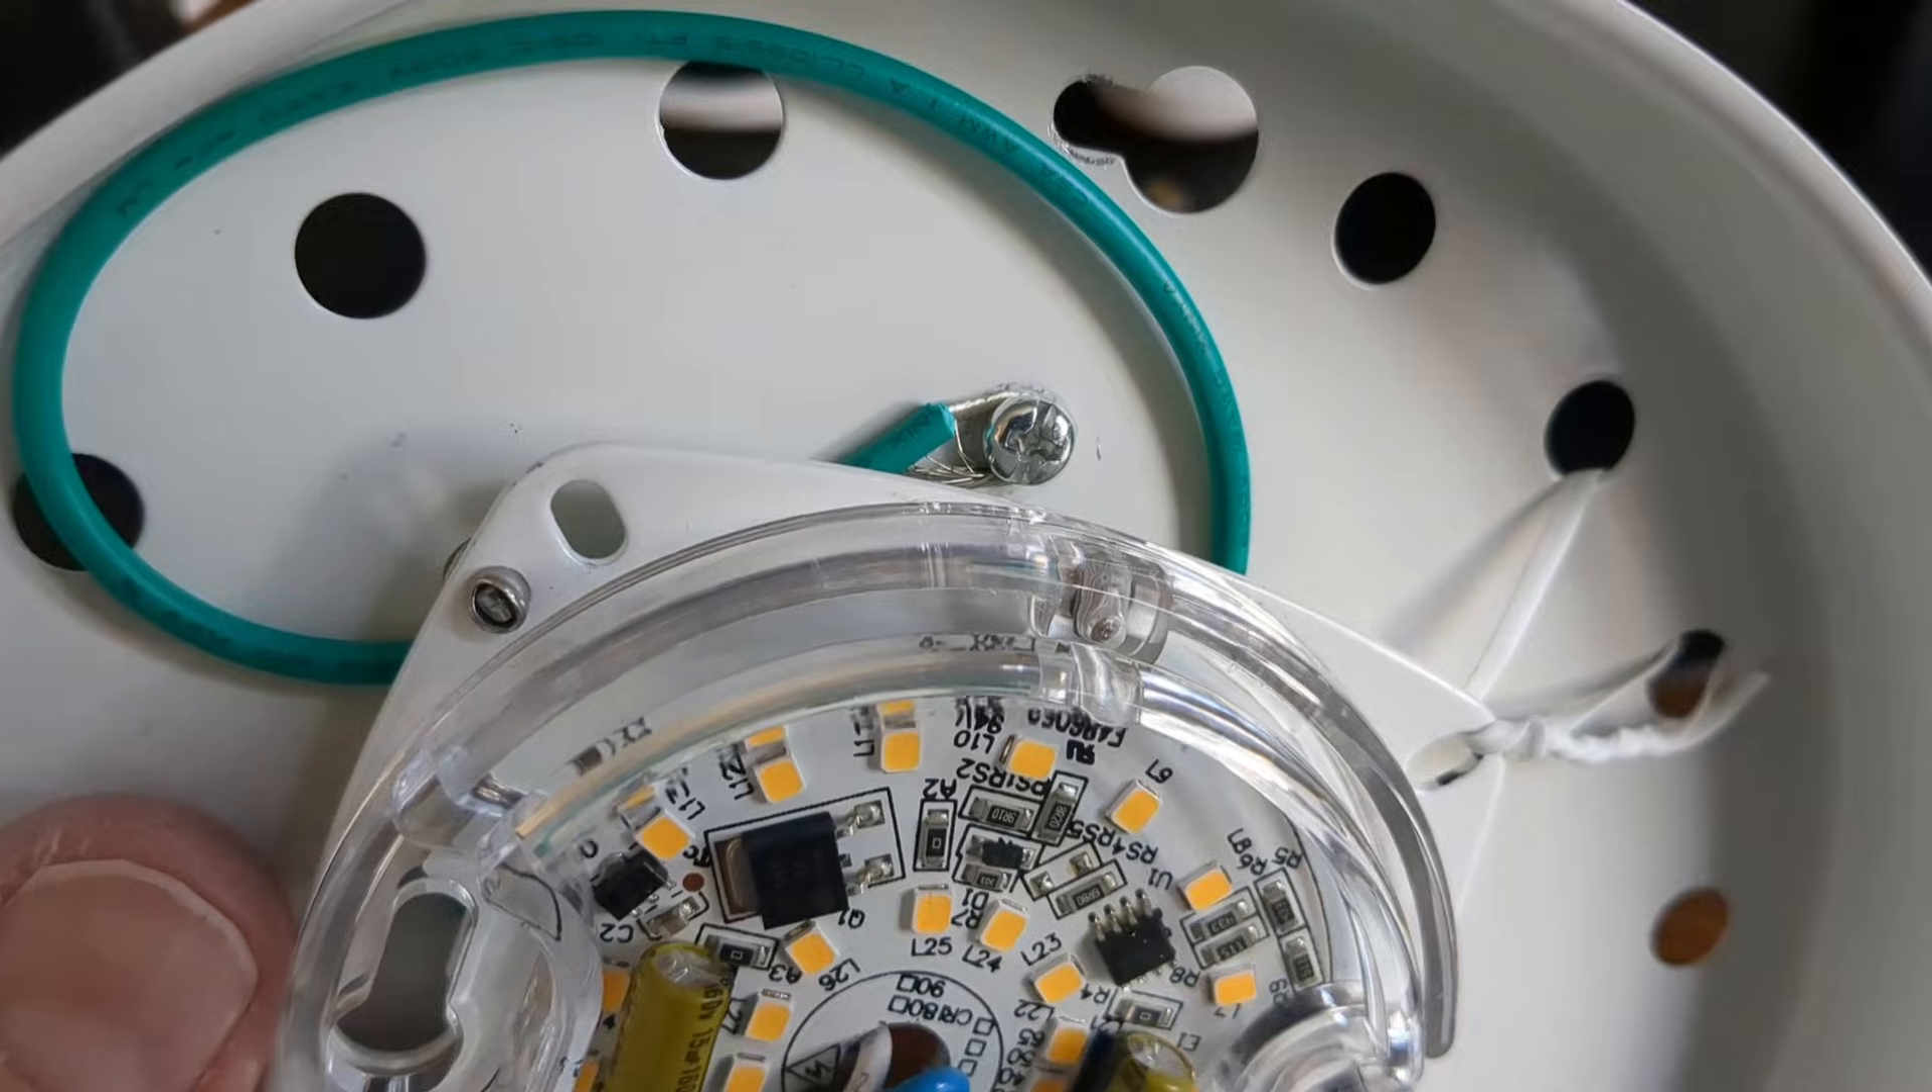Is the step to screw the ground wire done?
Yes.